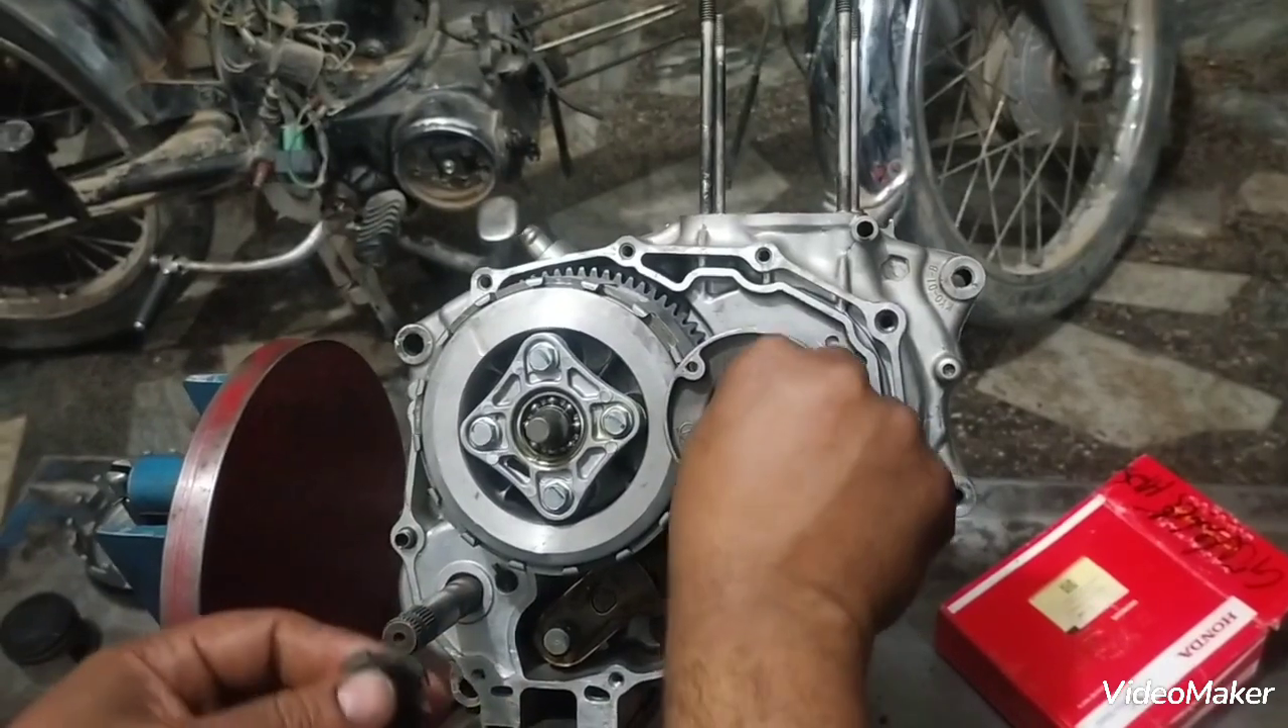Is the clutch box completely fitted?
Yes.